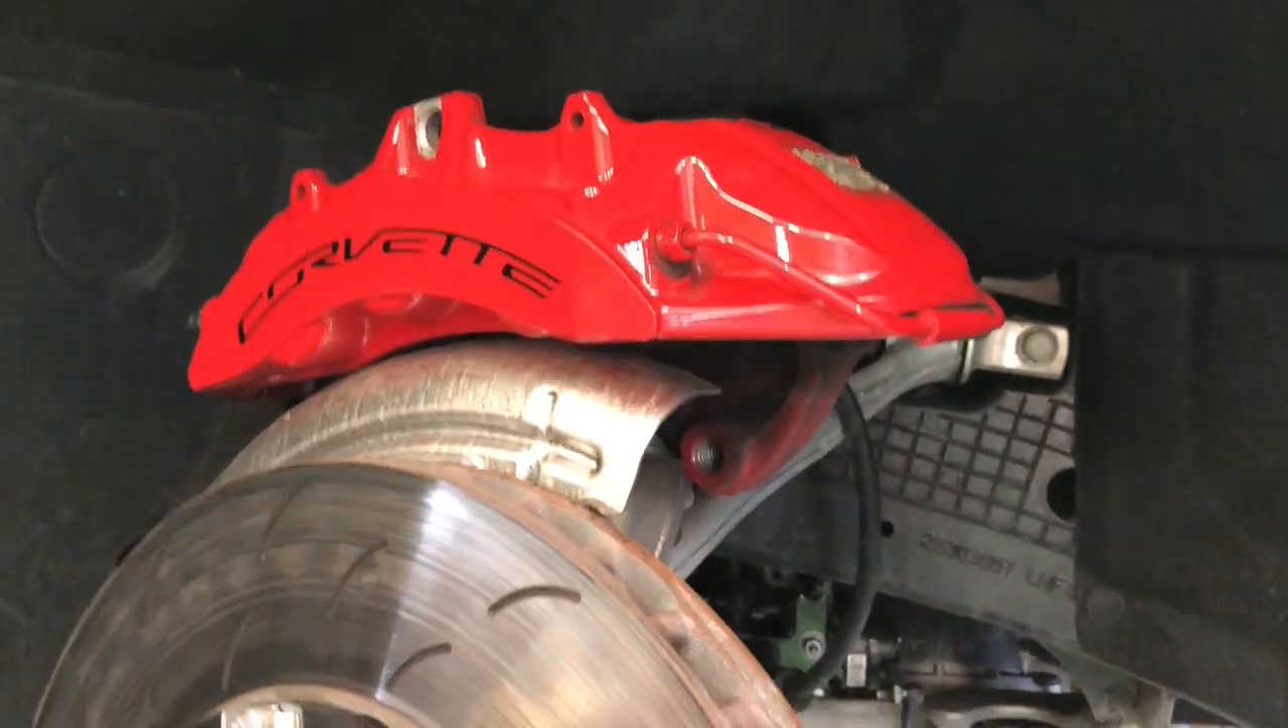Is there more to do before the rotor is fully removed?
Yes.